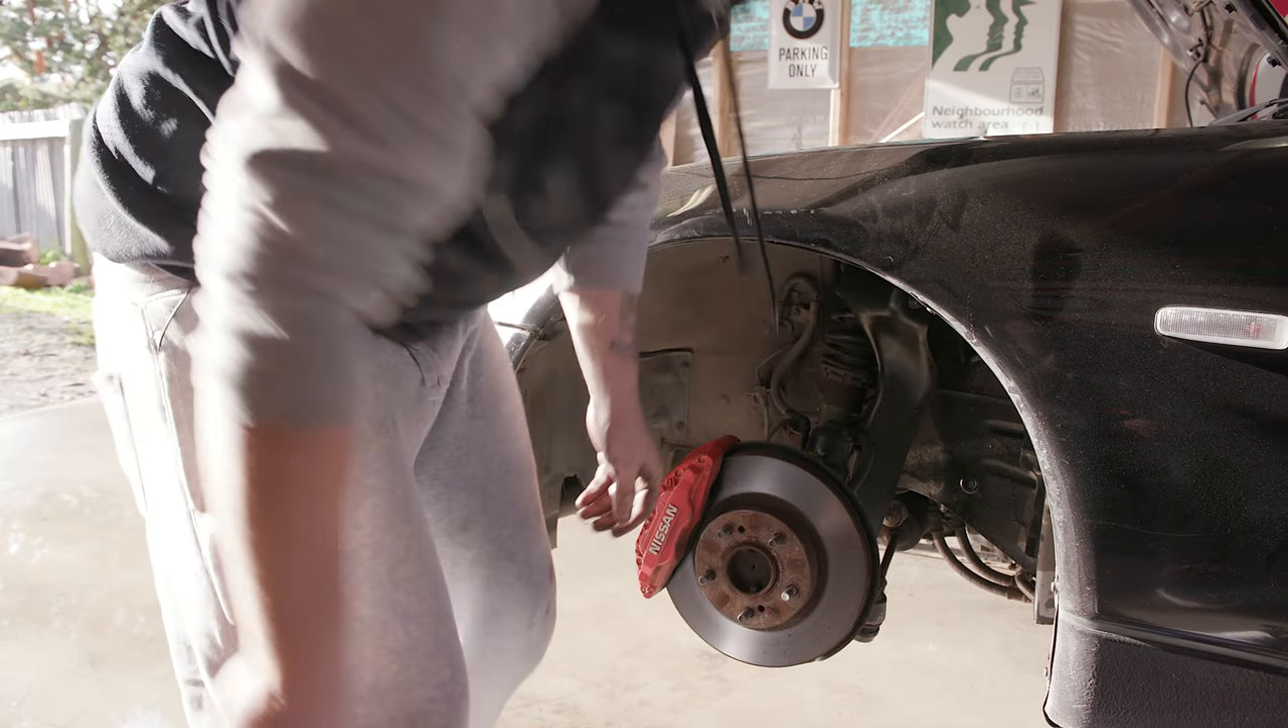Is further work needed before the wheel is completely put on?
Yes.